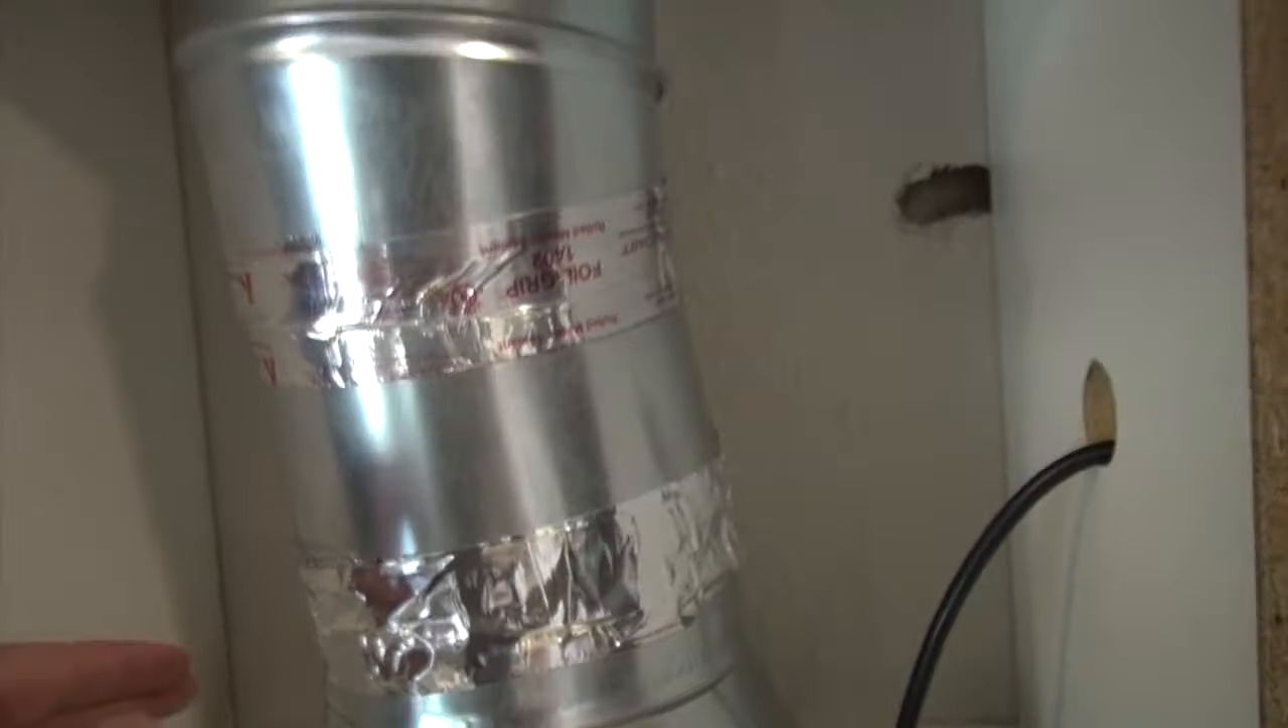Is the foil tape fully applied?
Yes.